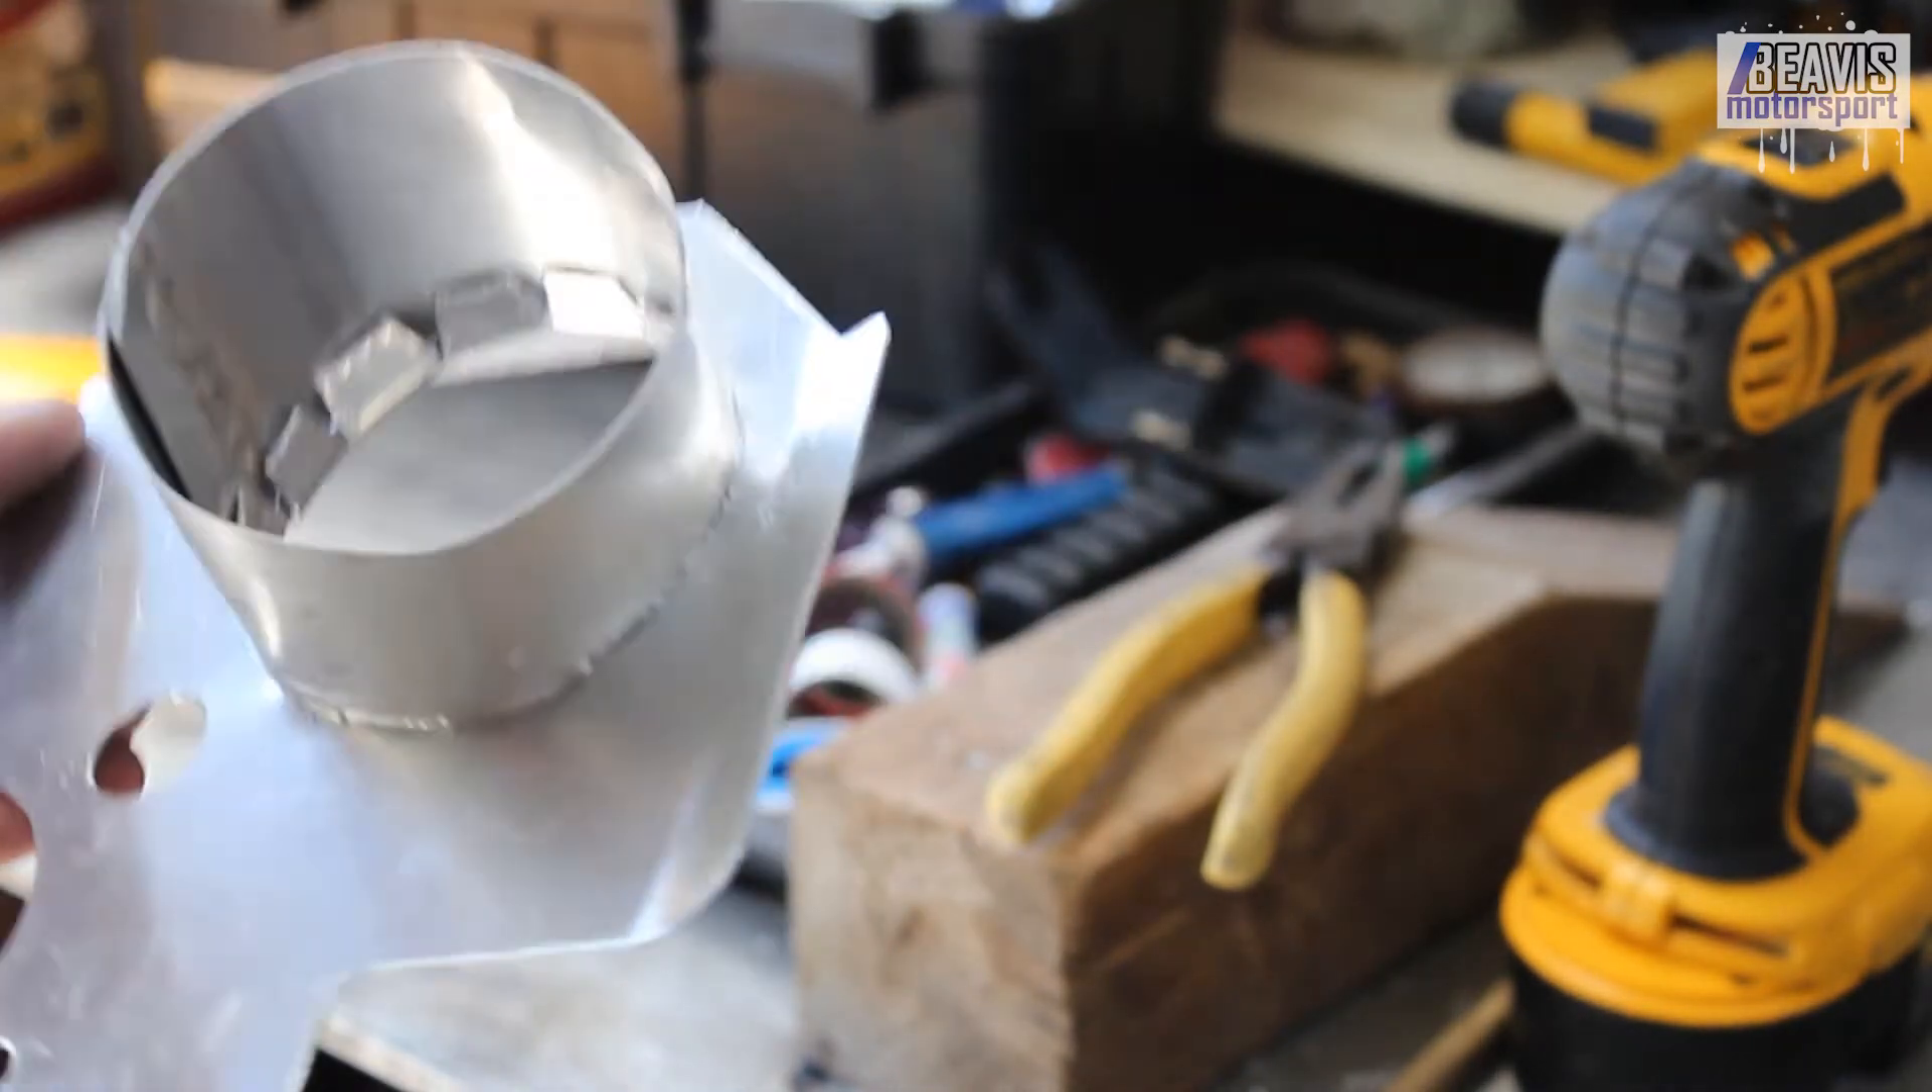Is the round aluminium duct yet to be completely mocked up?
No.